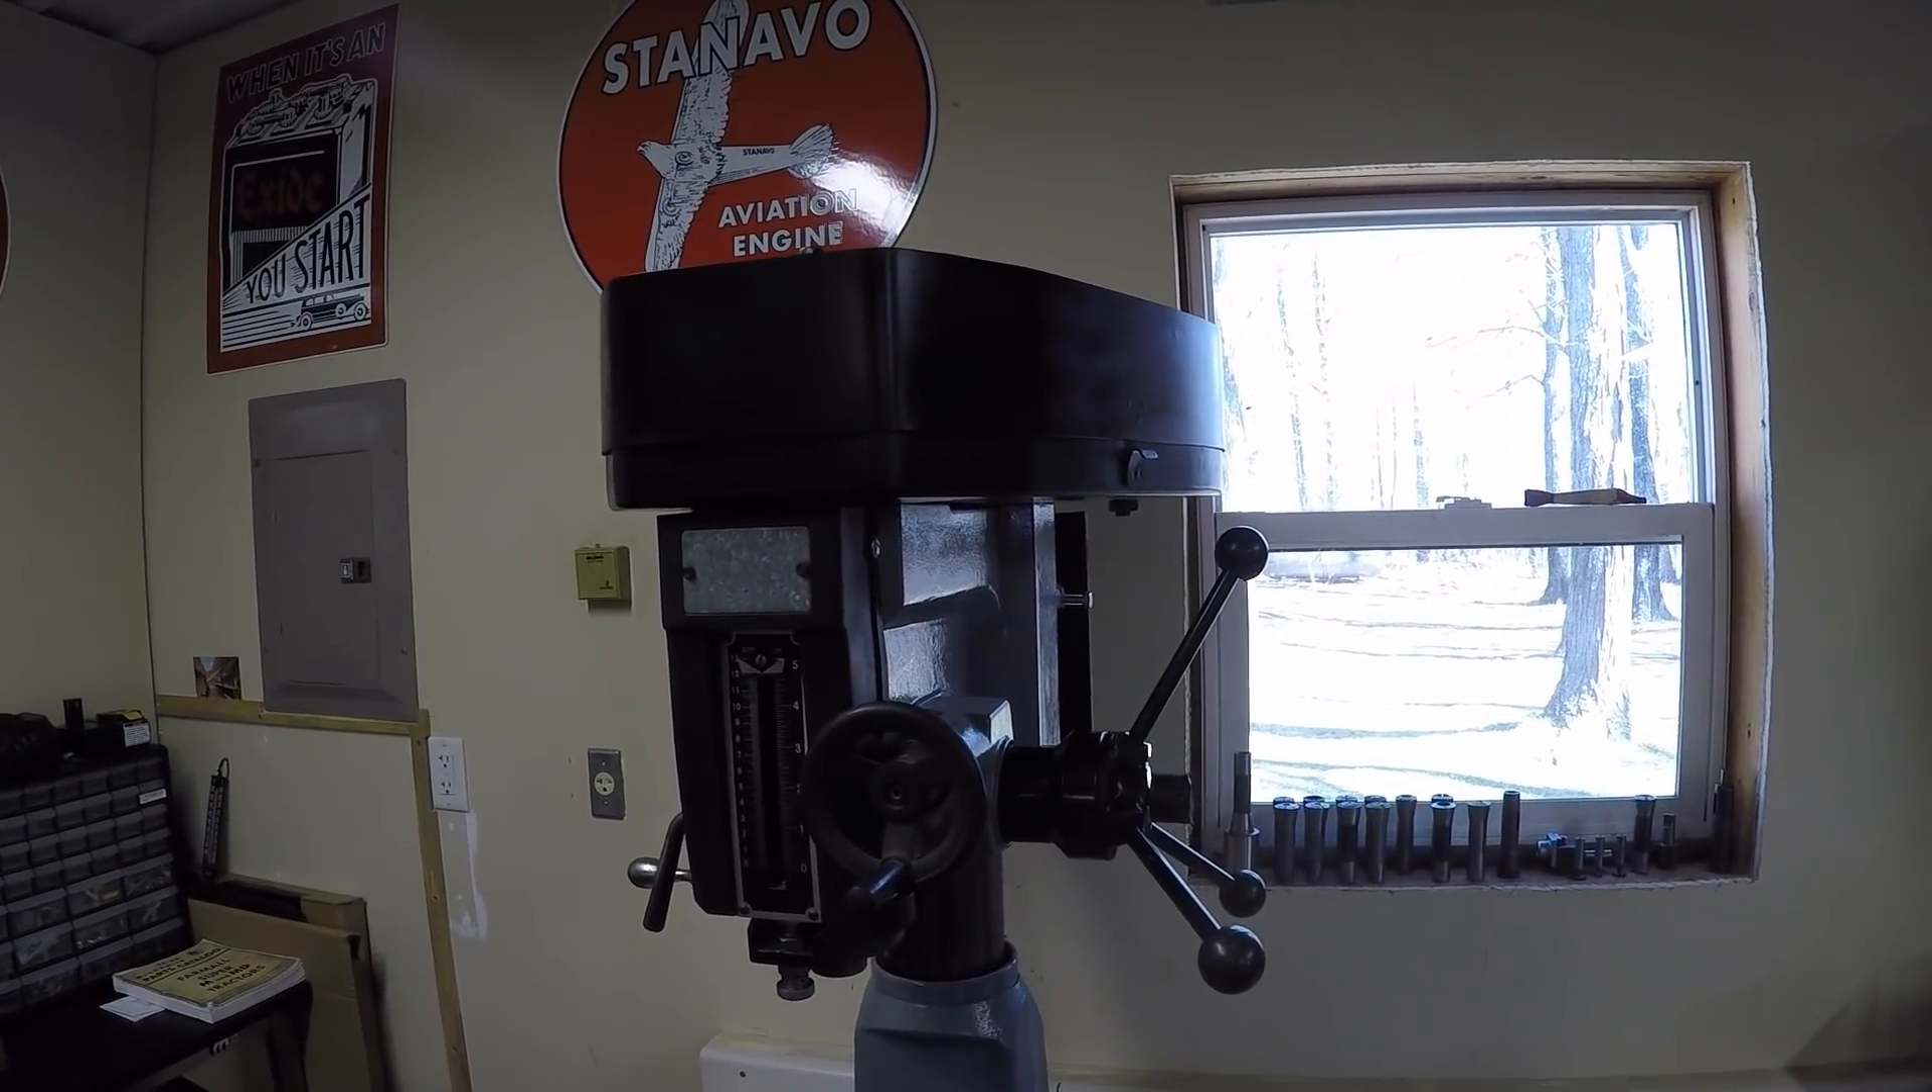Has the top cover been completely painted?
Yes.